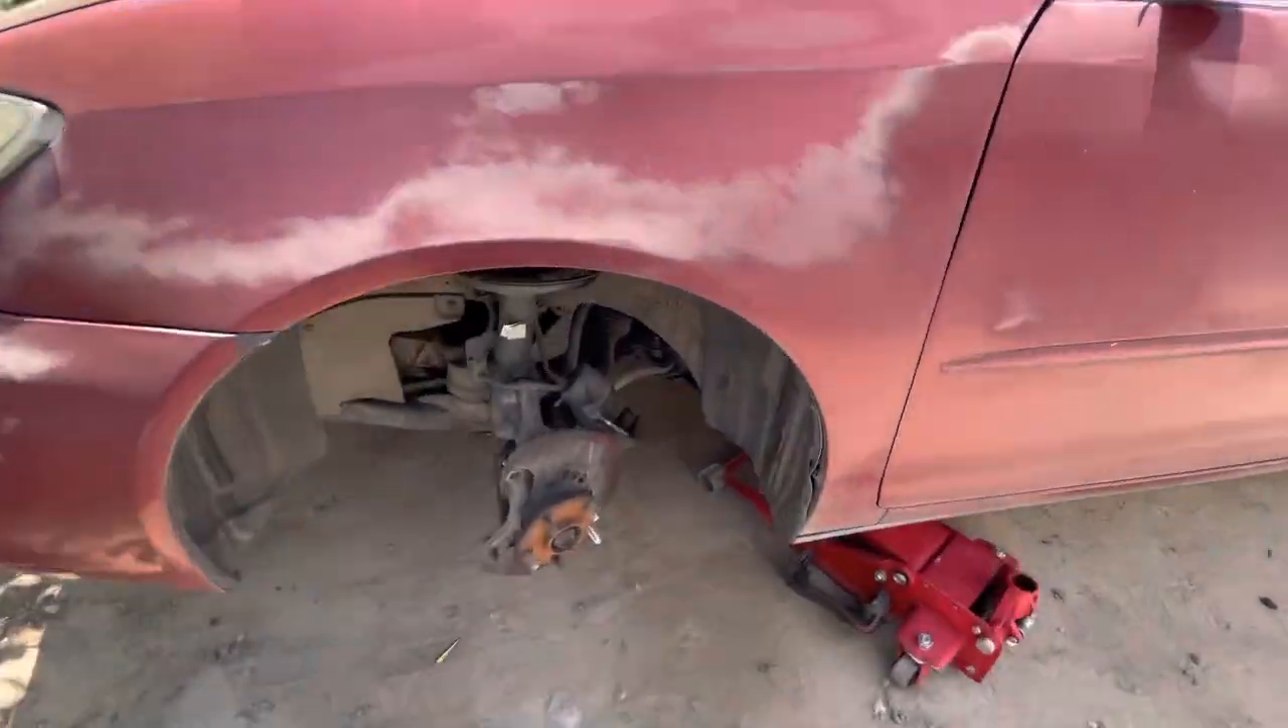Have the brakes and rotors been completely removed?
Yes.